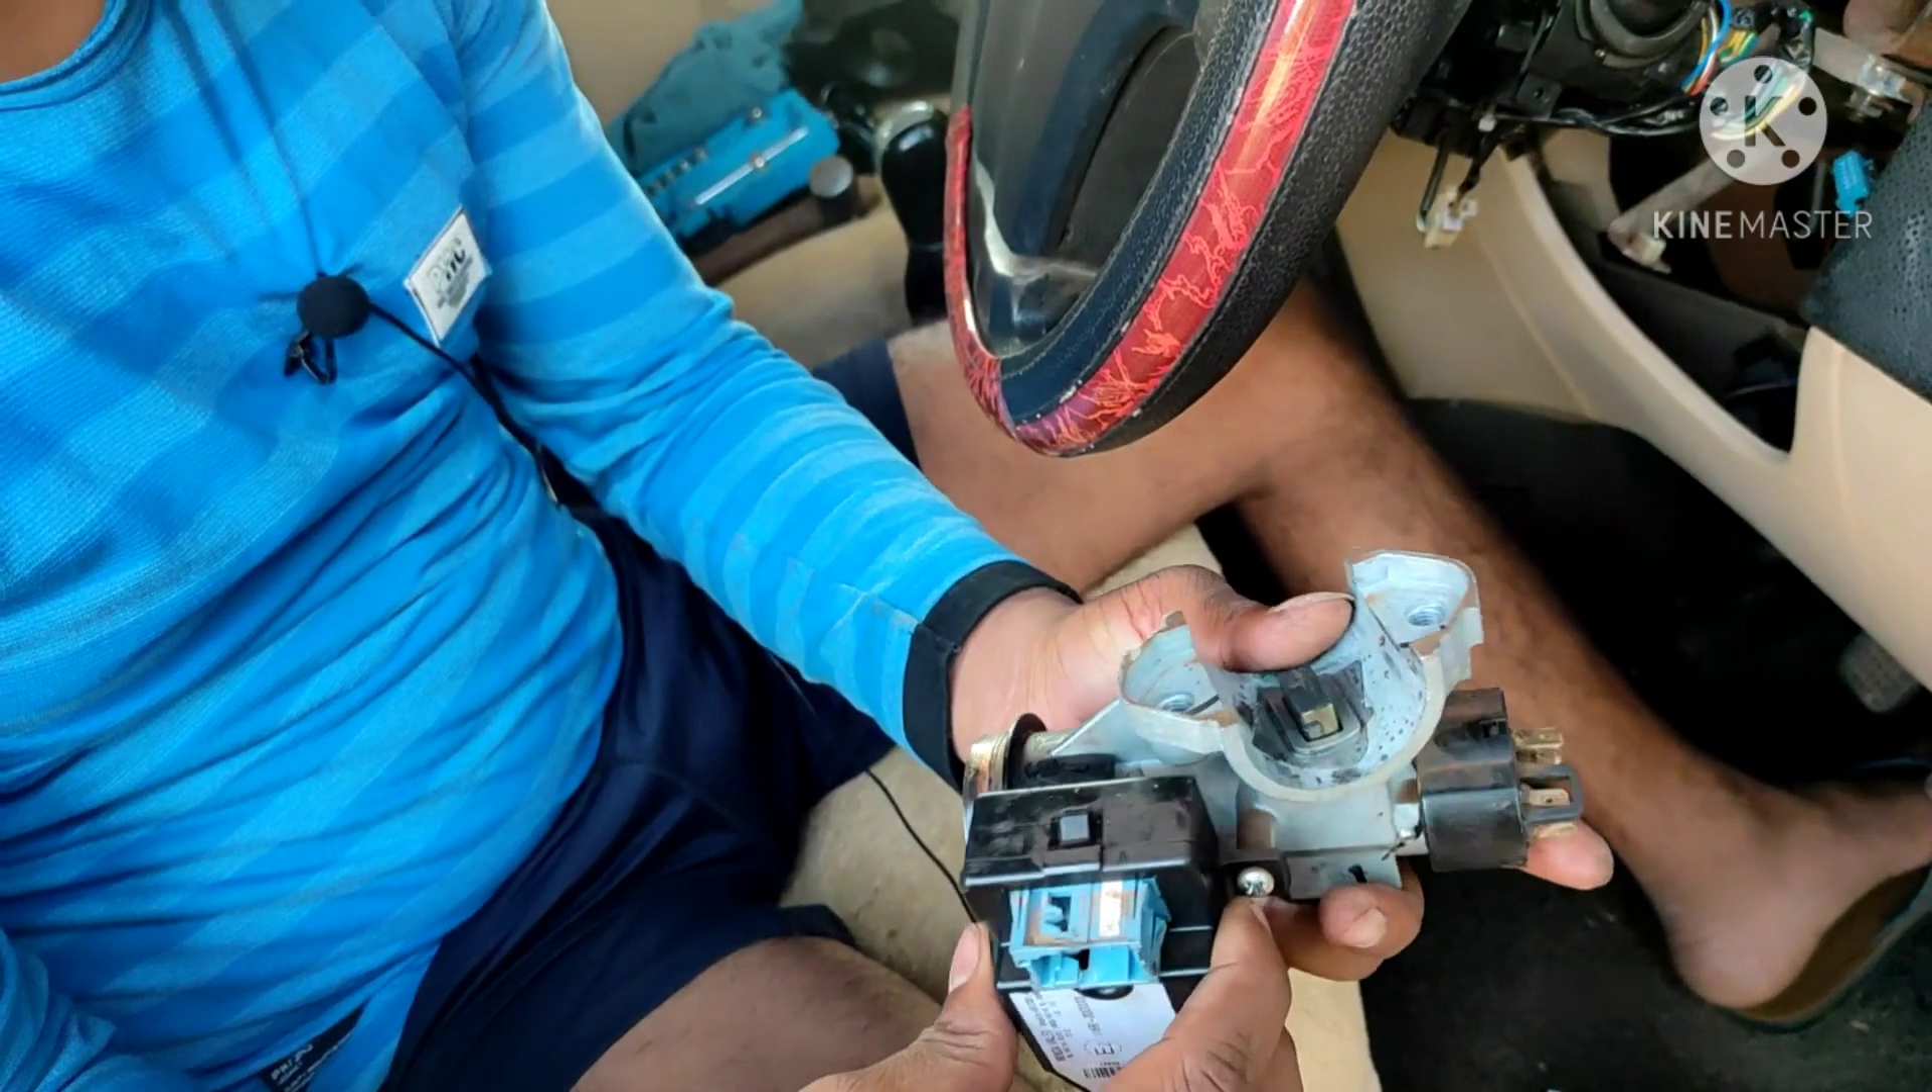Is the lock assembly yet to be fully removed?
No.